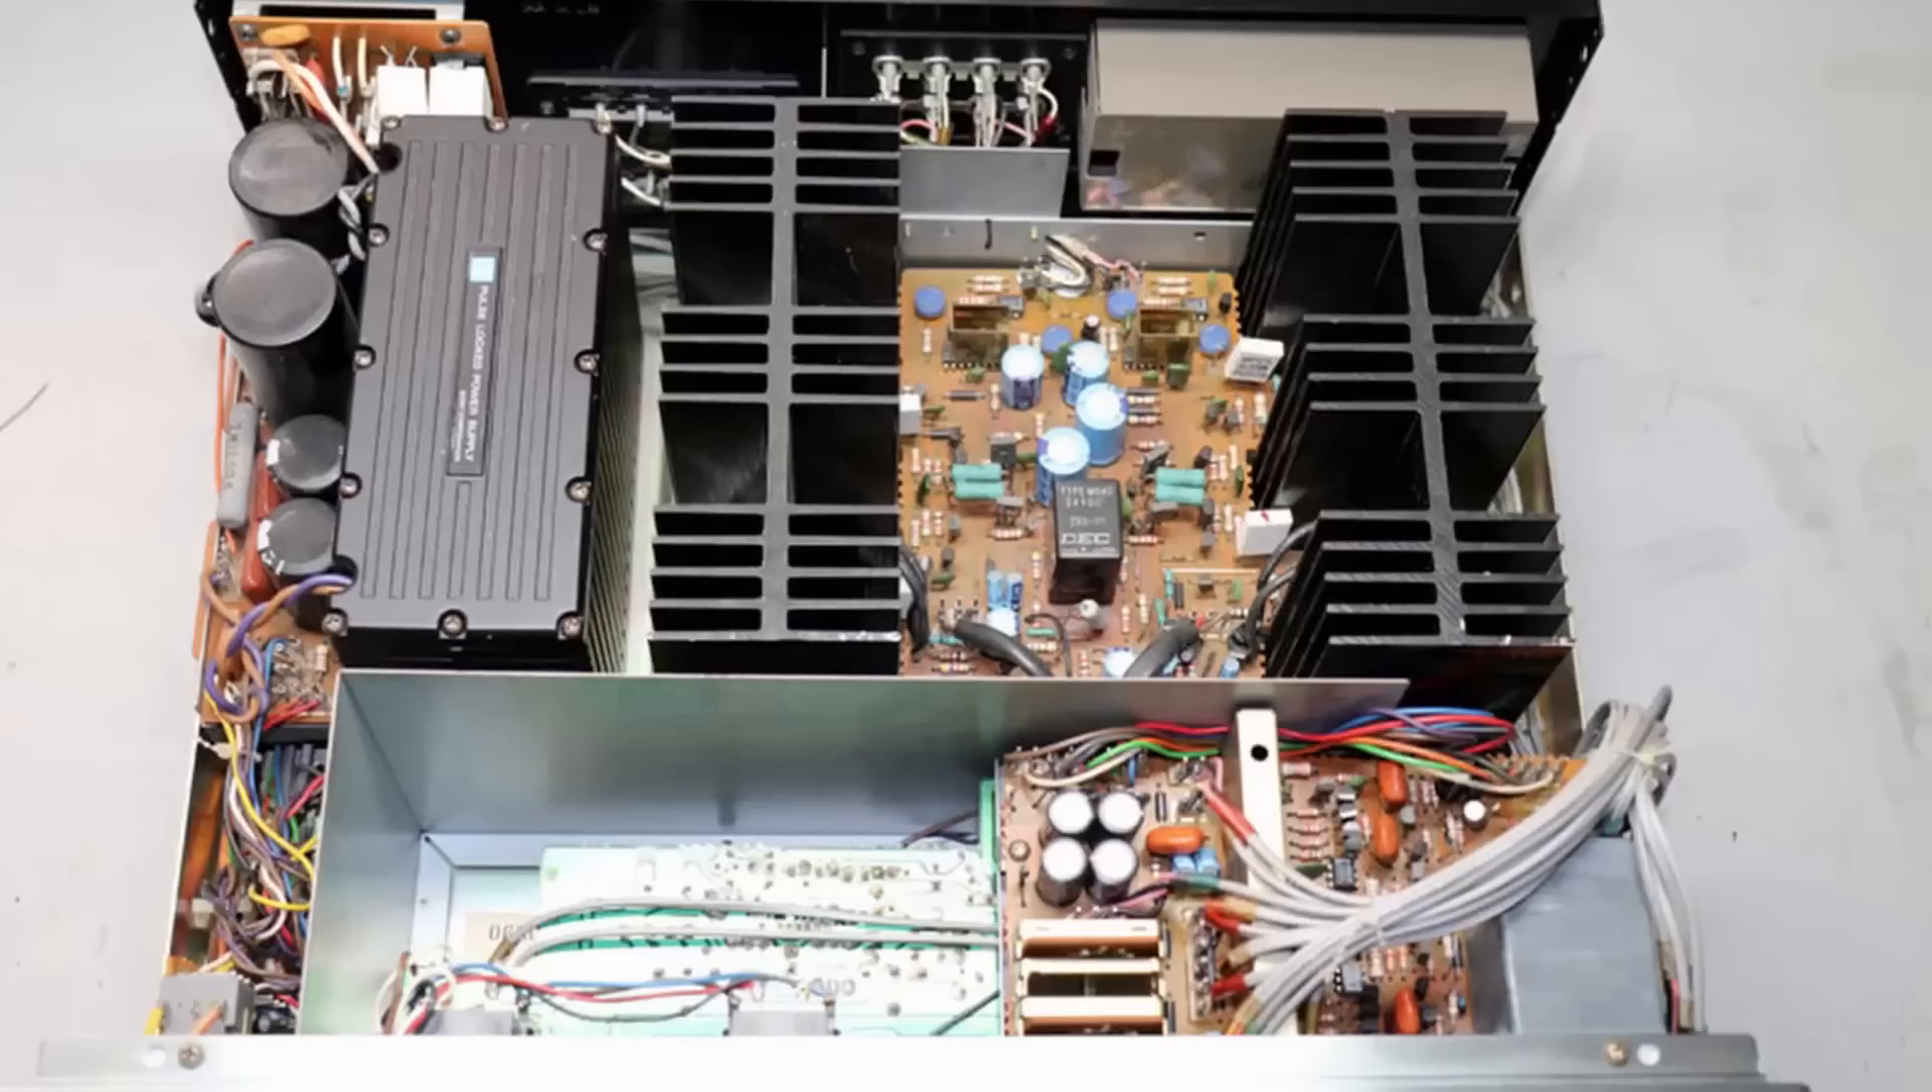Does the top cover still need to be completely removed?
No.